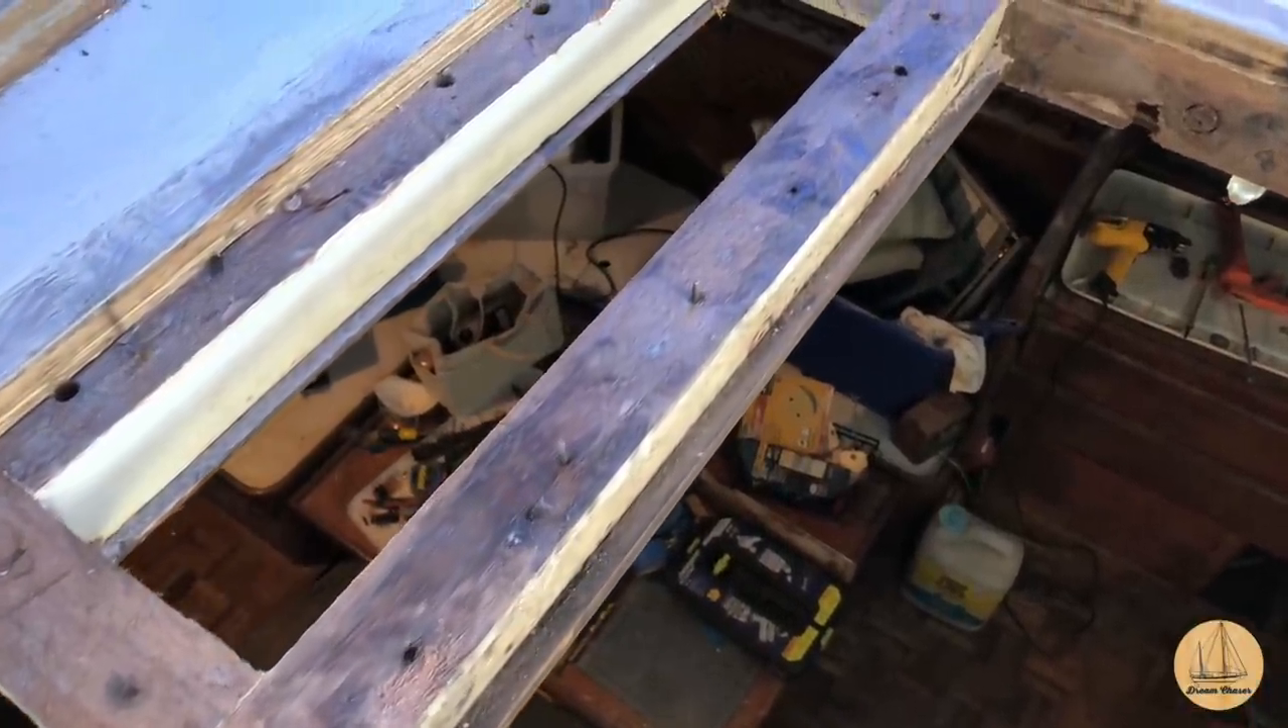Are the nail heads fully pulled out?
No.